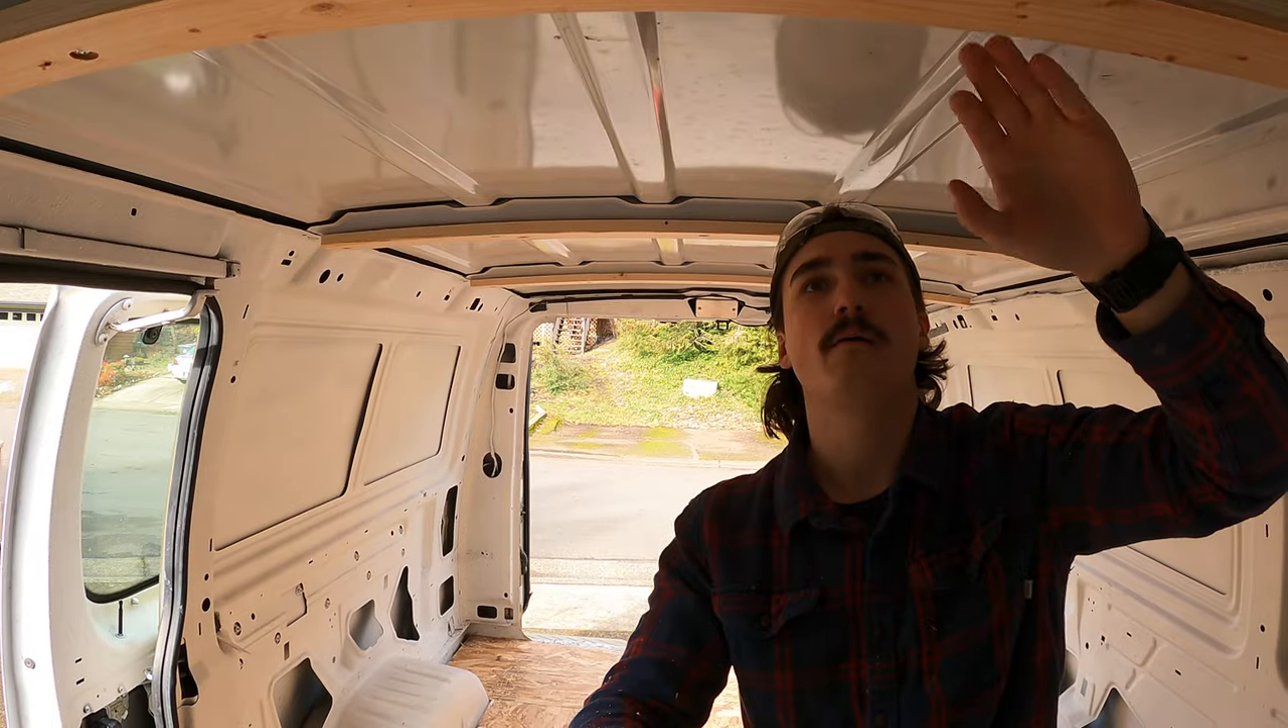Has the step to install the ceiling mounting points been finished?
Yes.